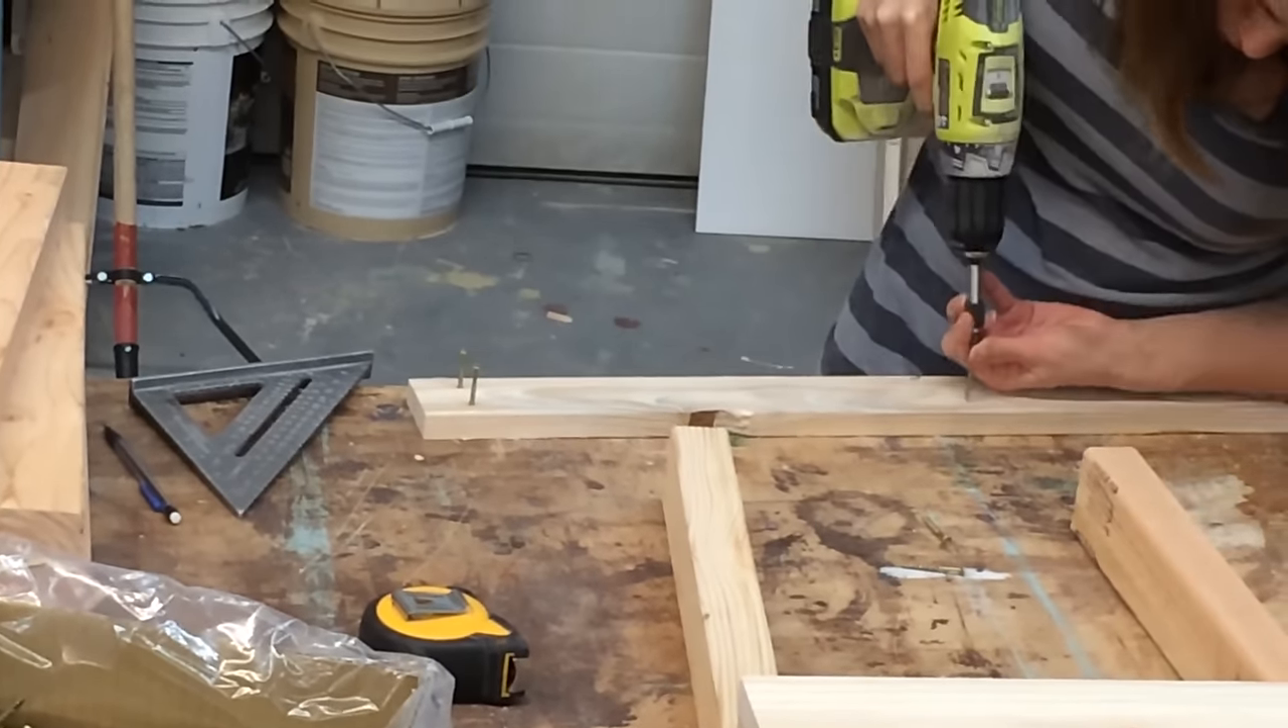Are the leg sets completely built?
No.